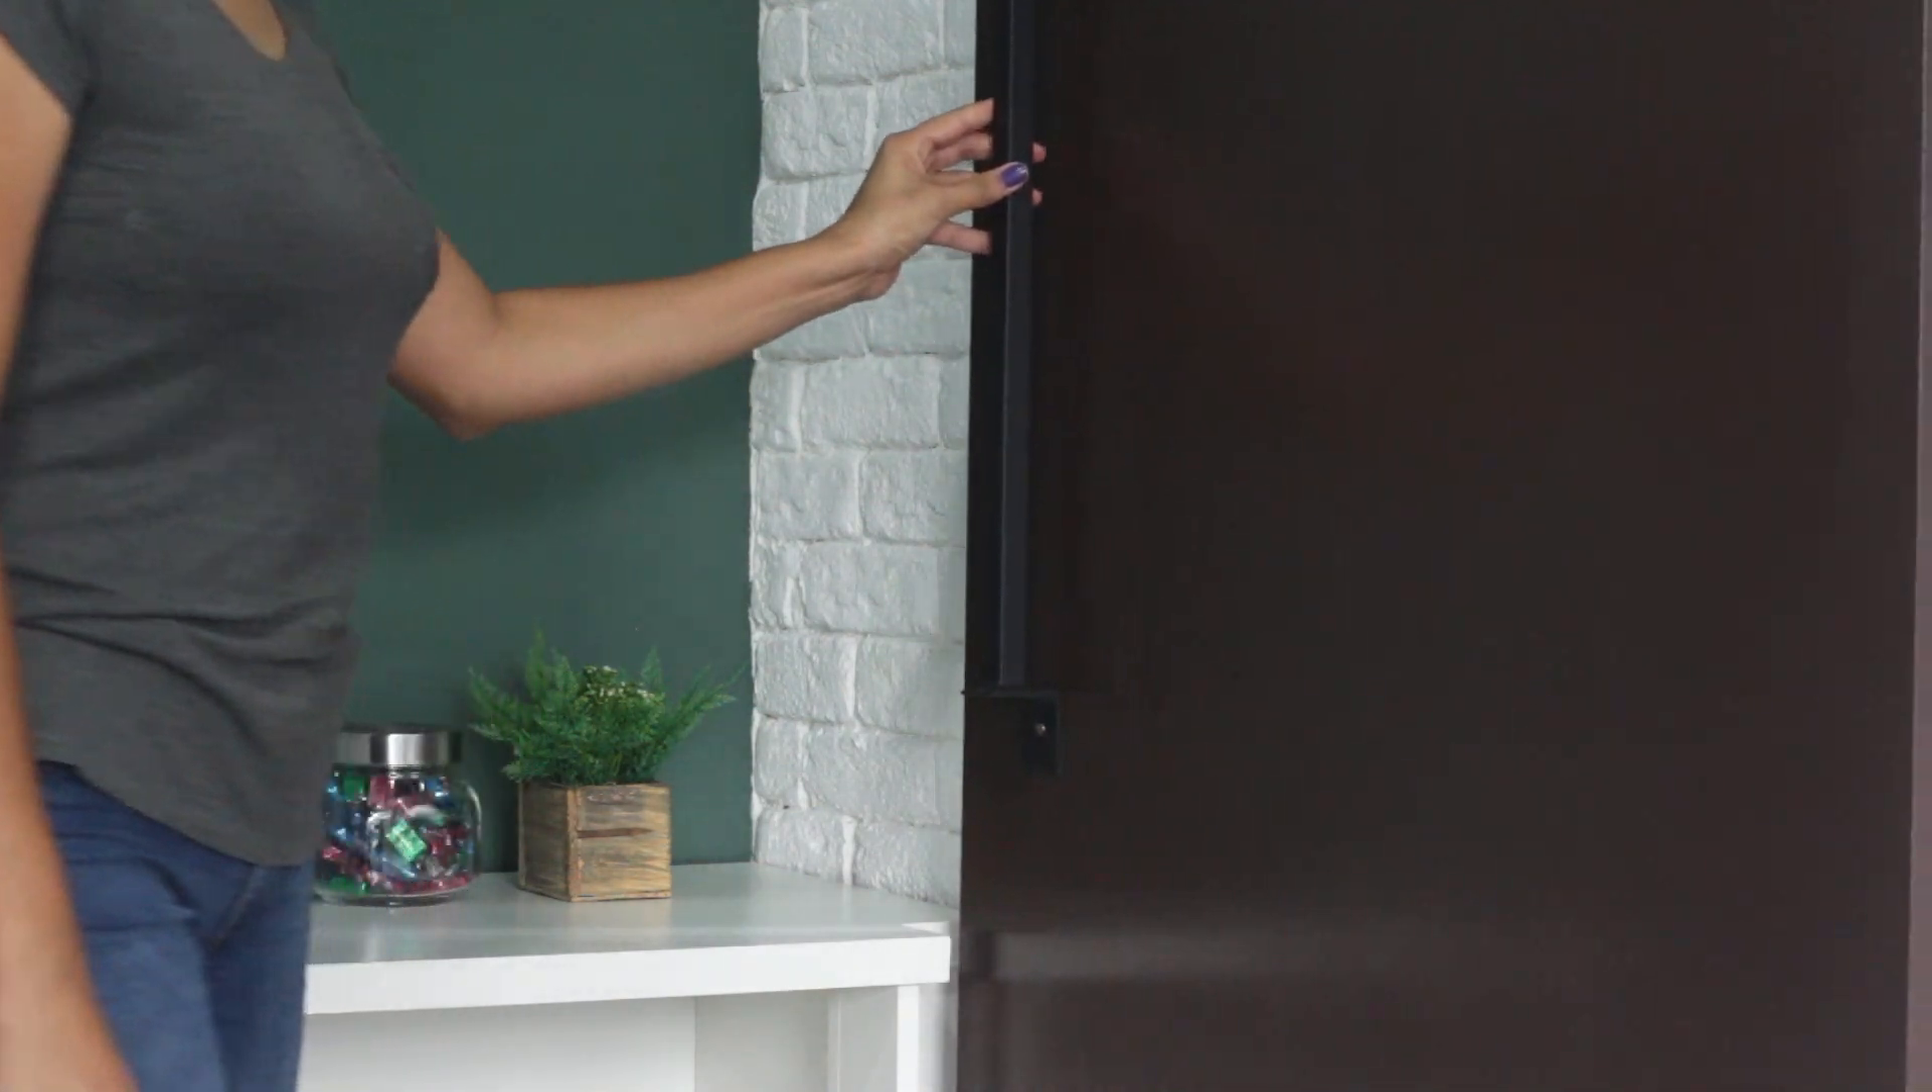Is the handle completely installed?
Yes.